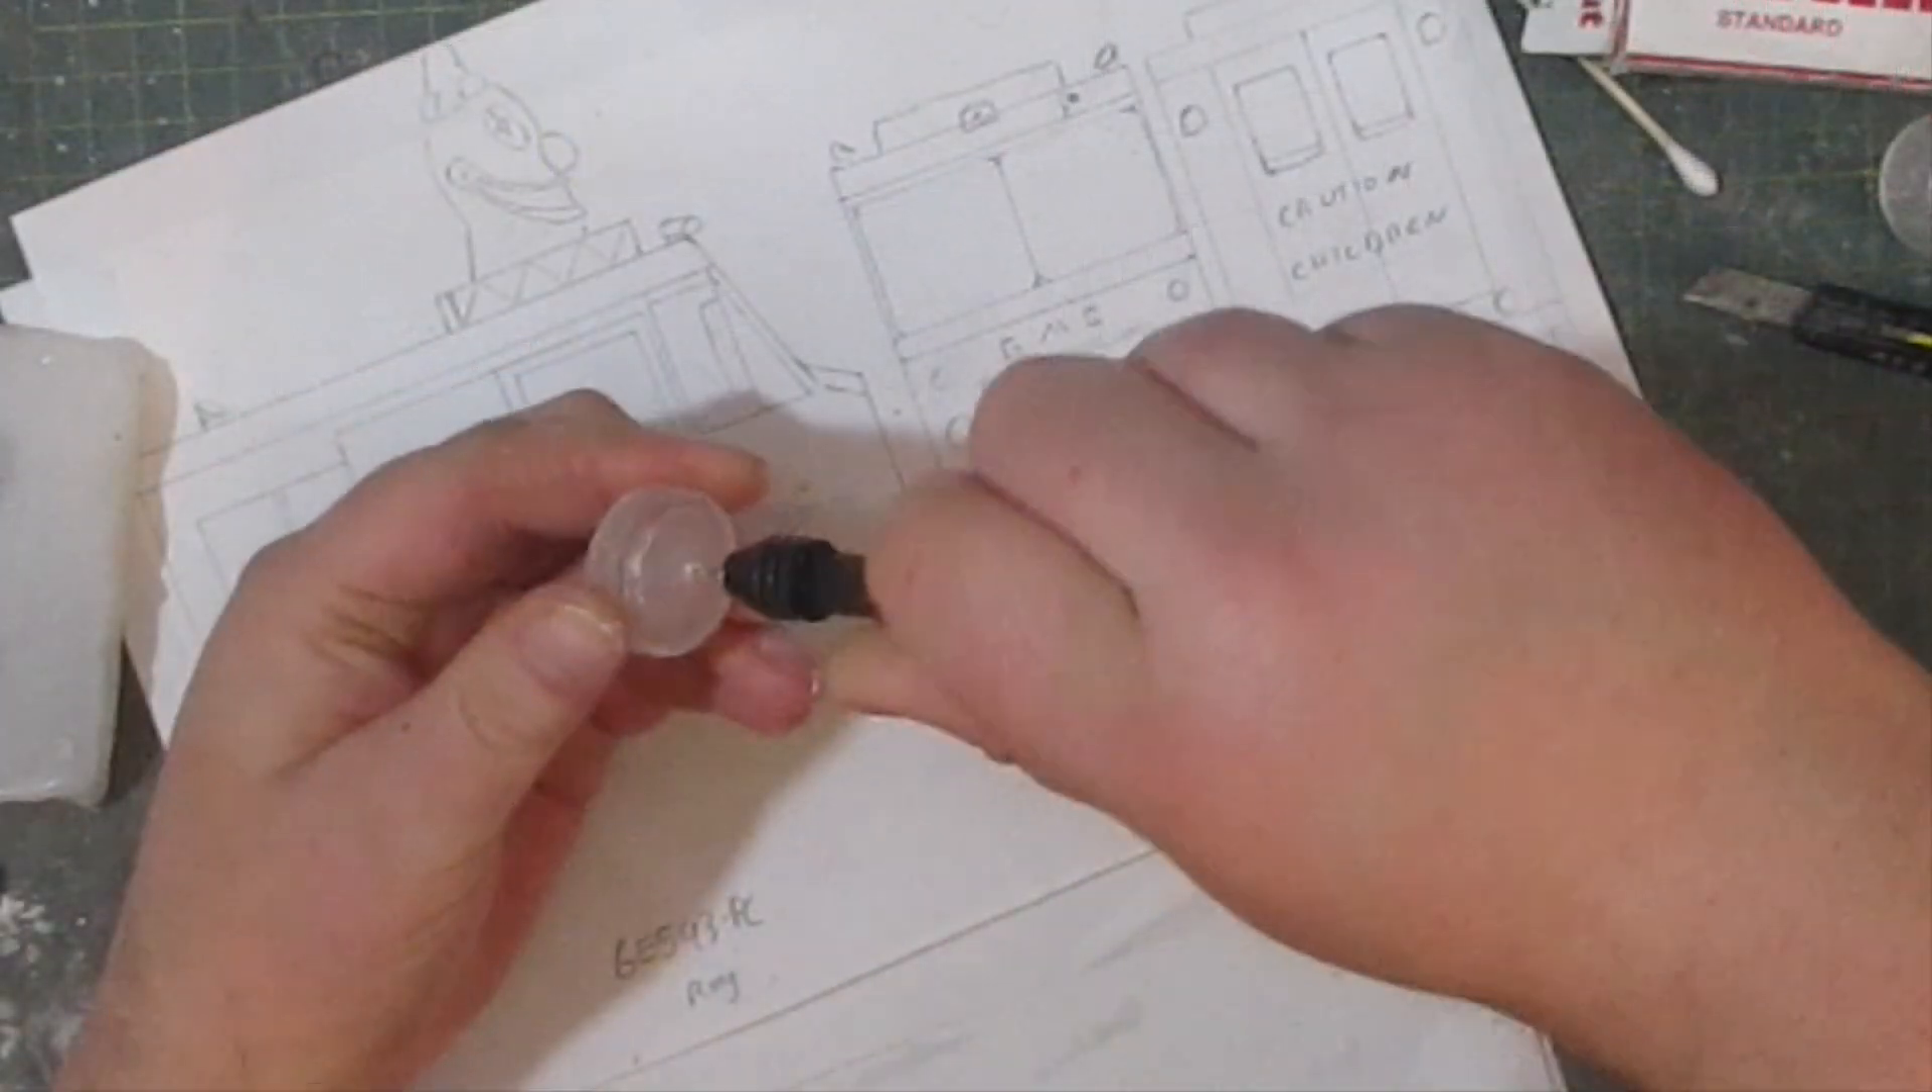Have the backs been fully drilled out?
No.